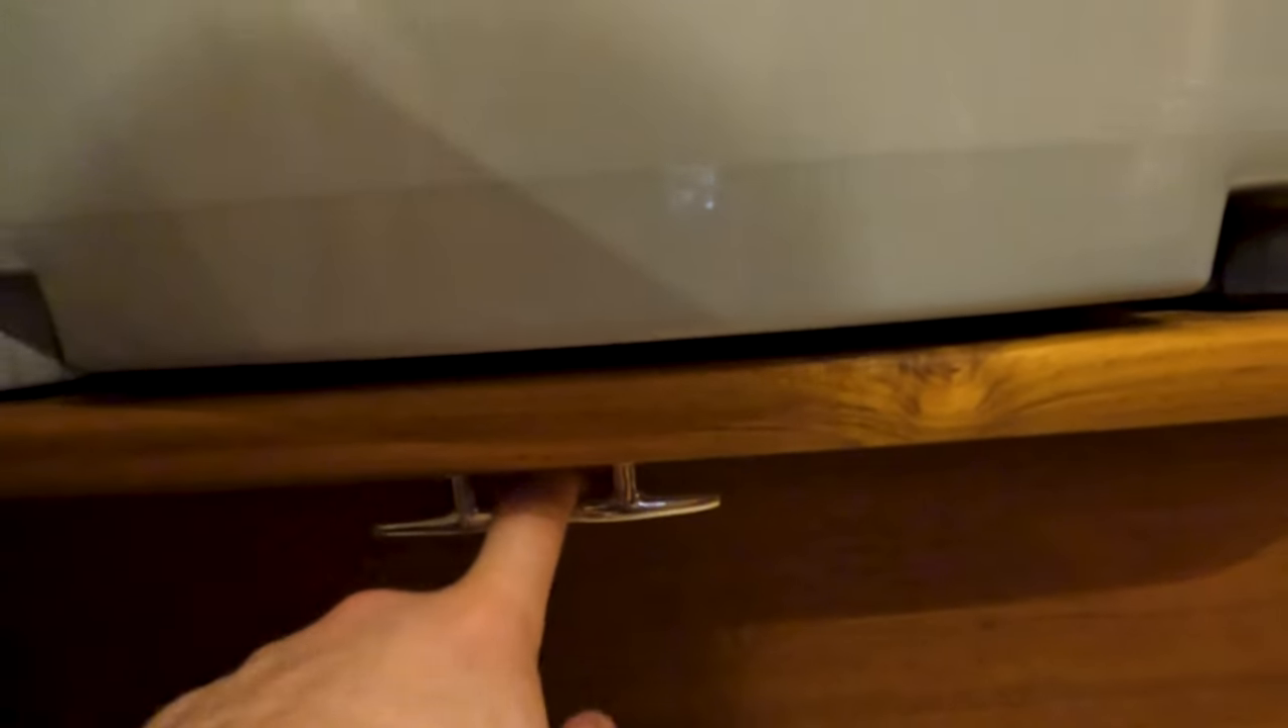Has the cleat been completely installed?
Yes.